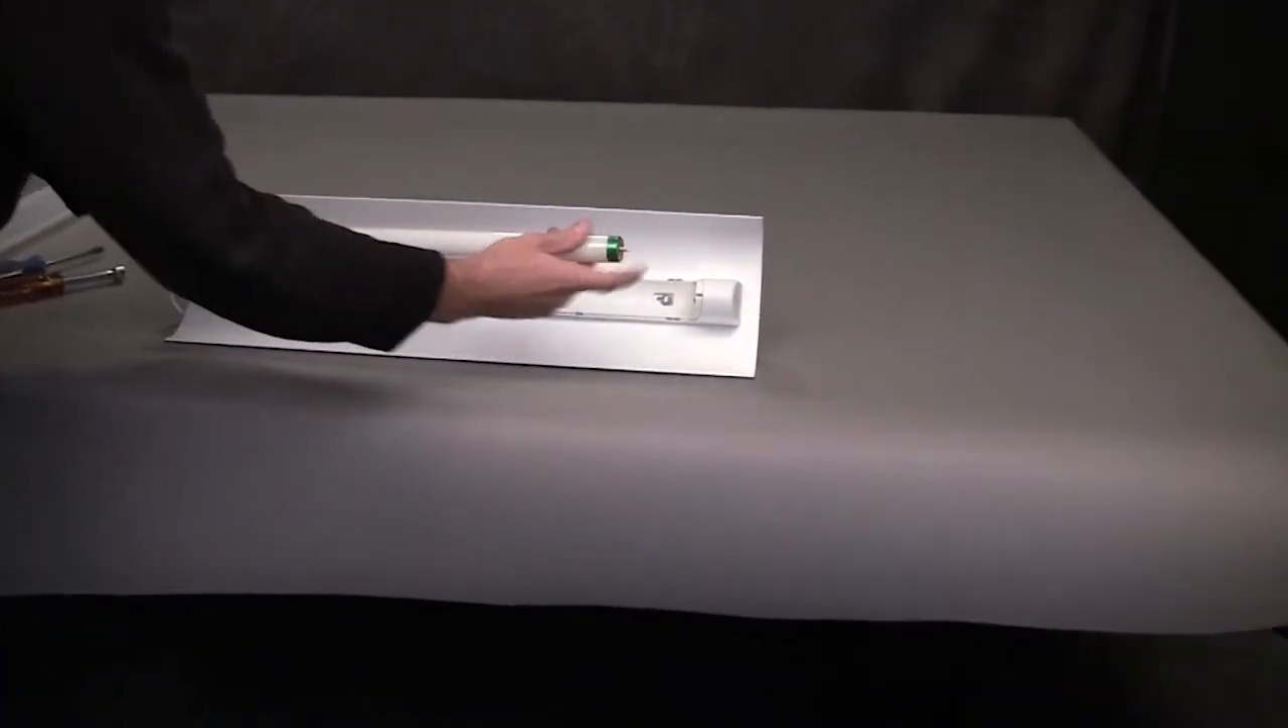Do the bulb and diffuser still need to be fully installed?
Yes.